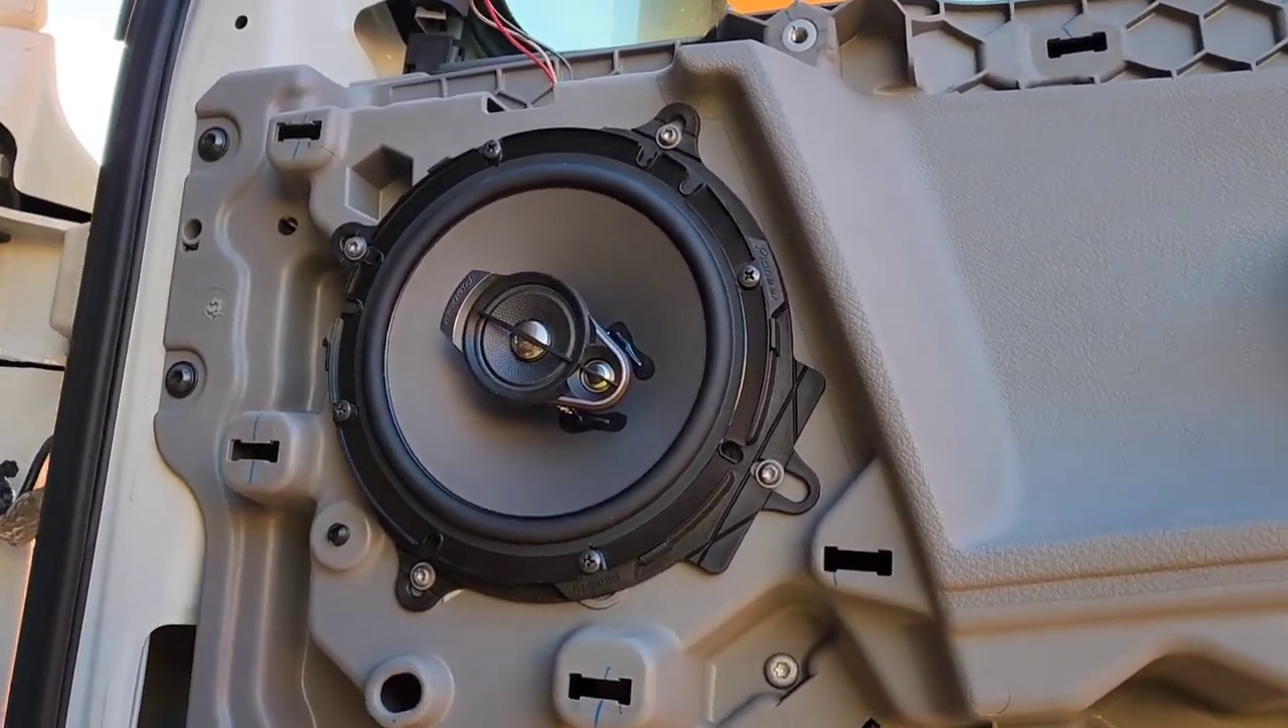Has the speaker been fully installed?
Yes.